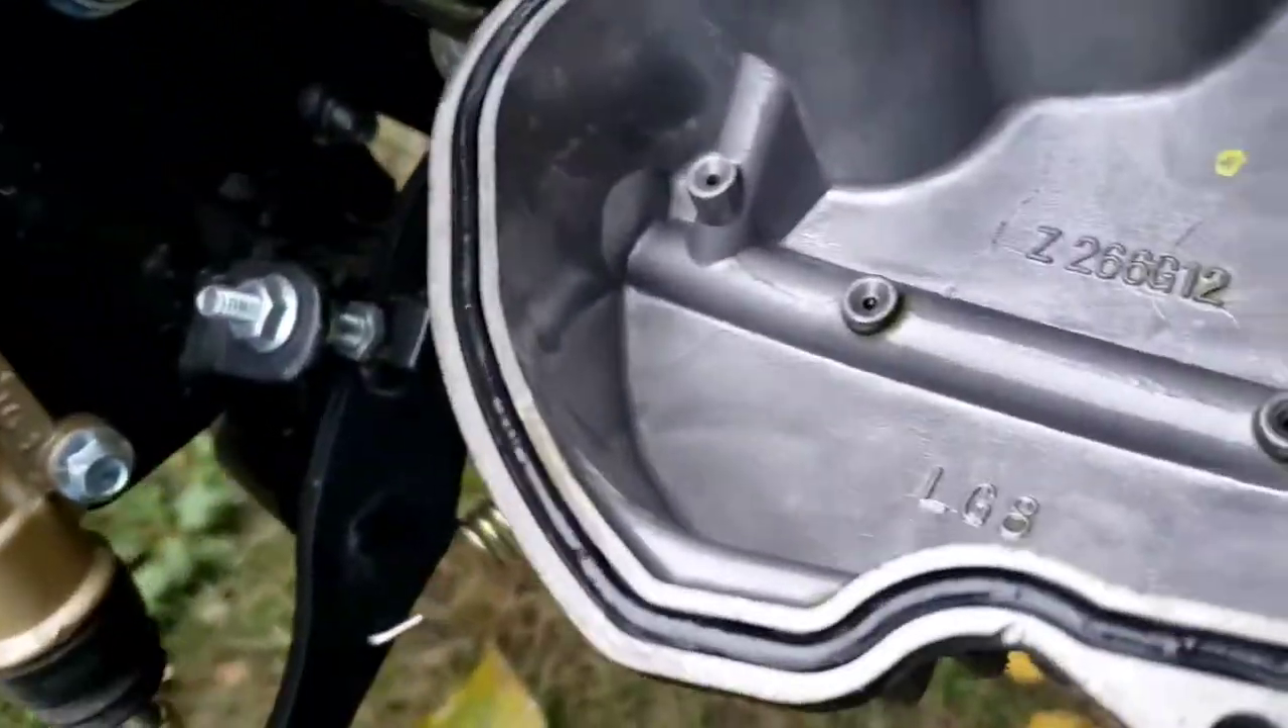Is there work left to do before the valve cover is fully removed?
No.